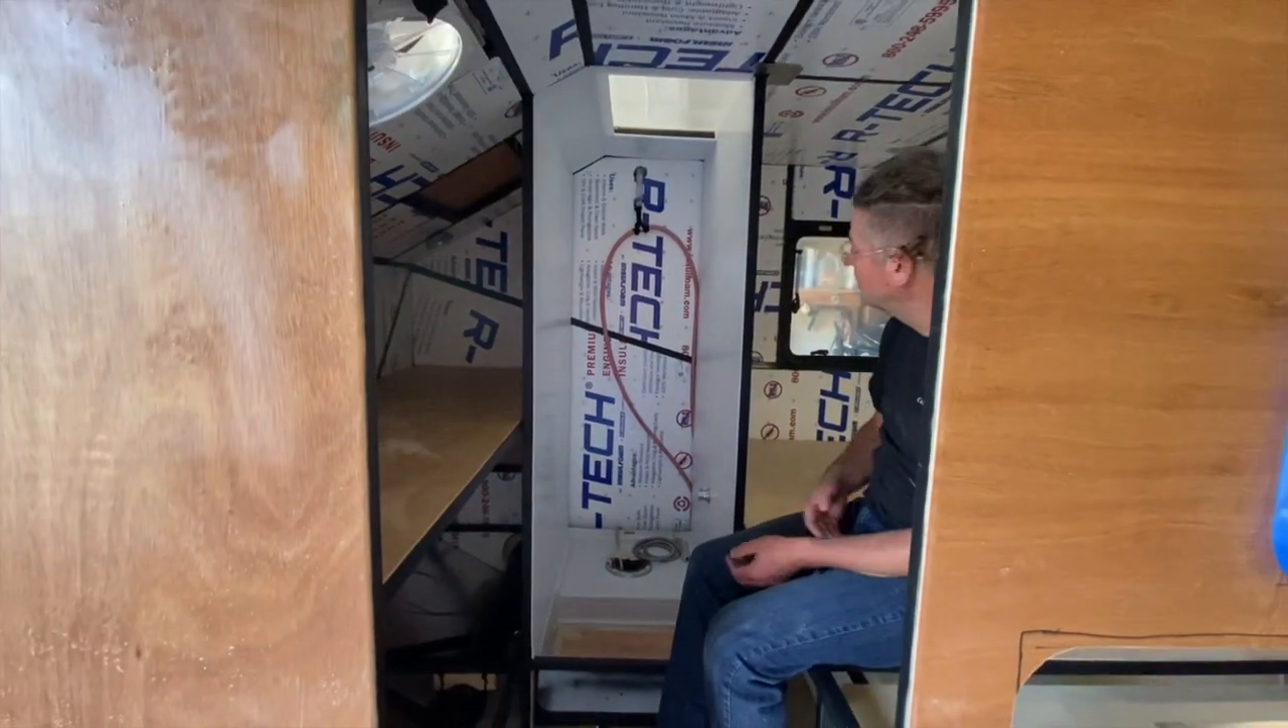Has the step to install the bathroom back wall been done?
No.